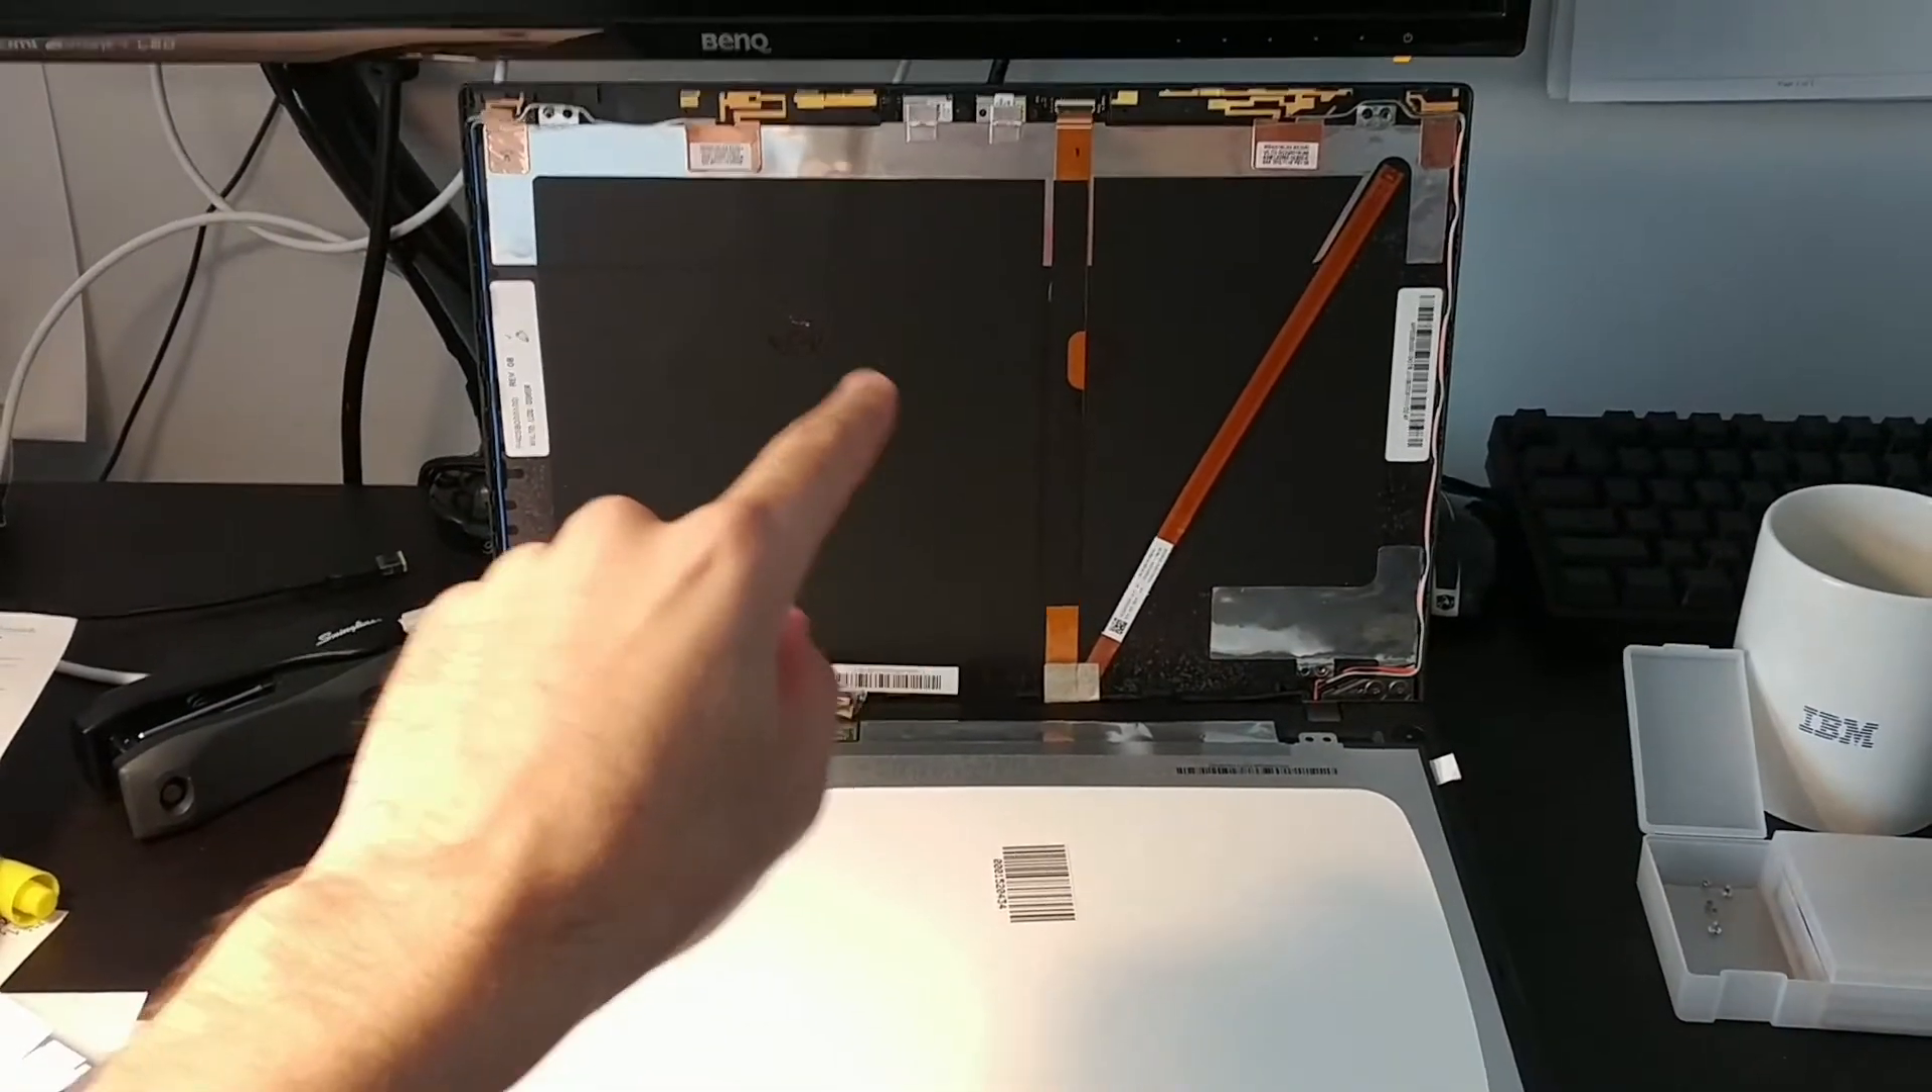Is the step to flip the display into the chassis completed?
No.